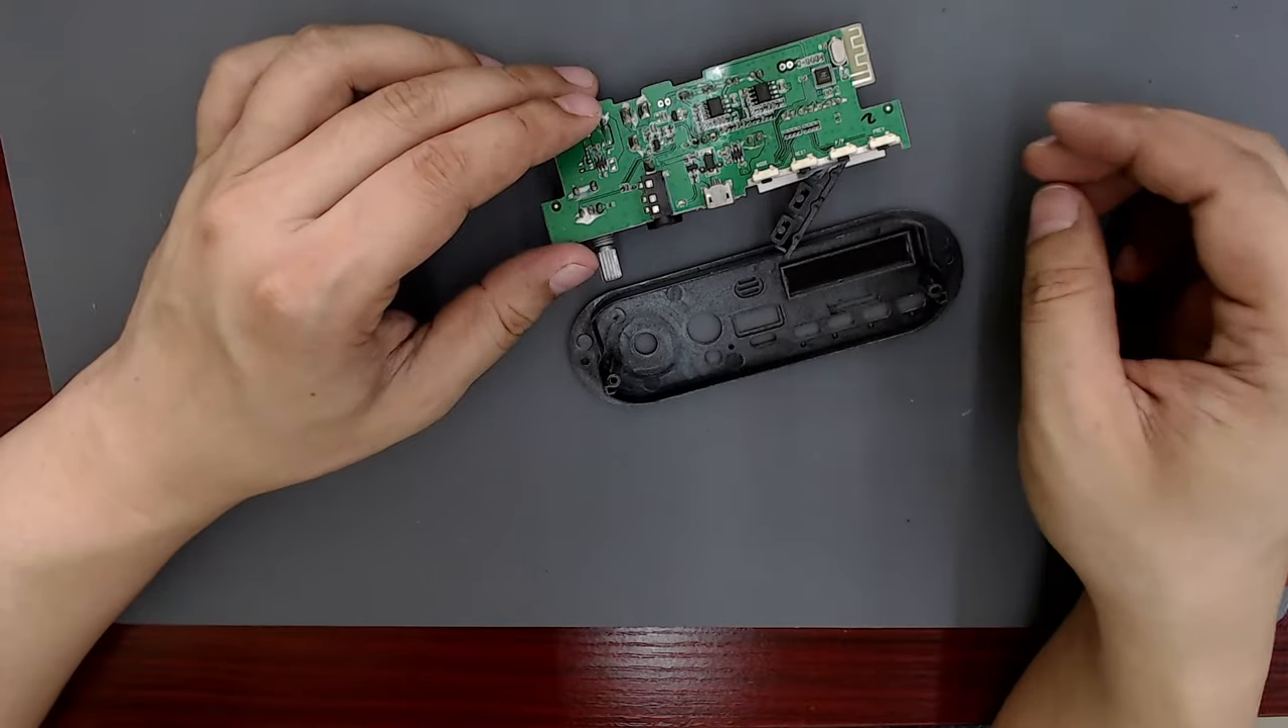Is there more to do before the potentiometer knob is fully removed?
No.